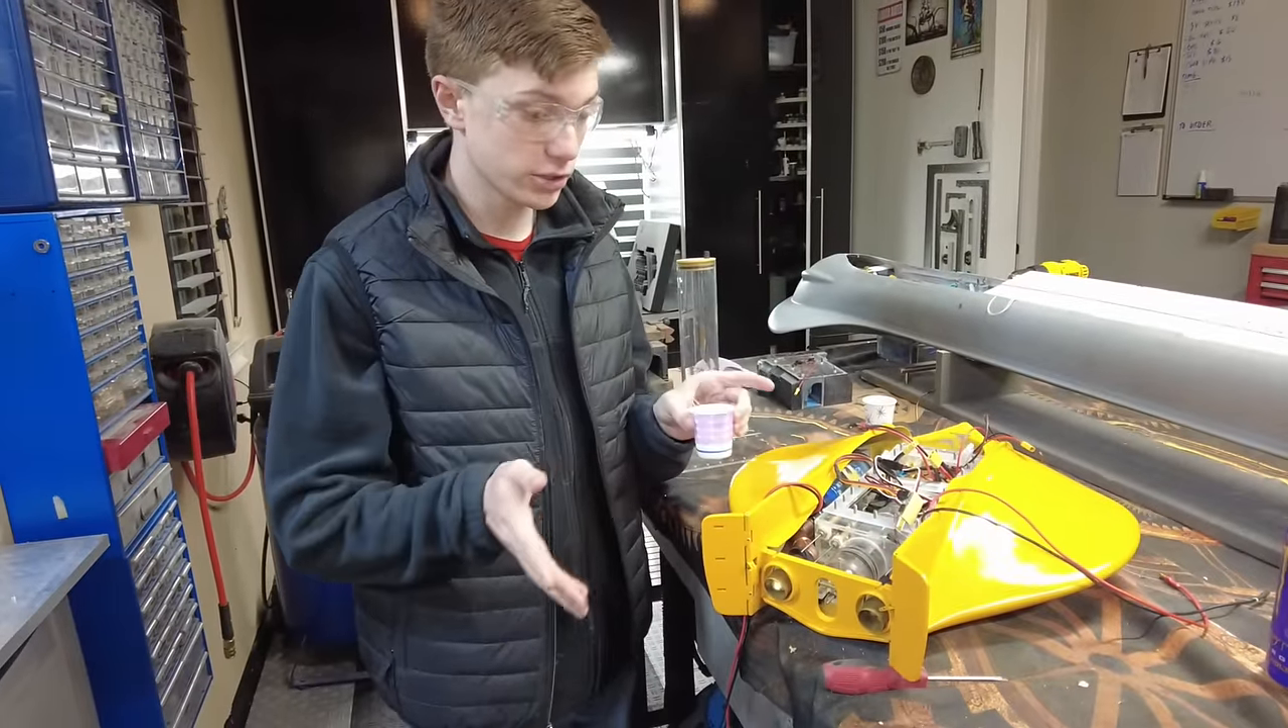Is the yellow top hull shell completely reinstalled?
No.